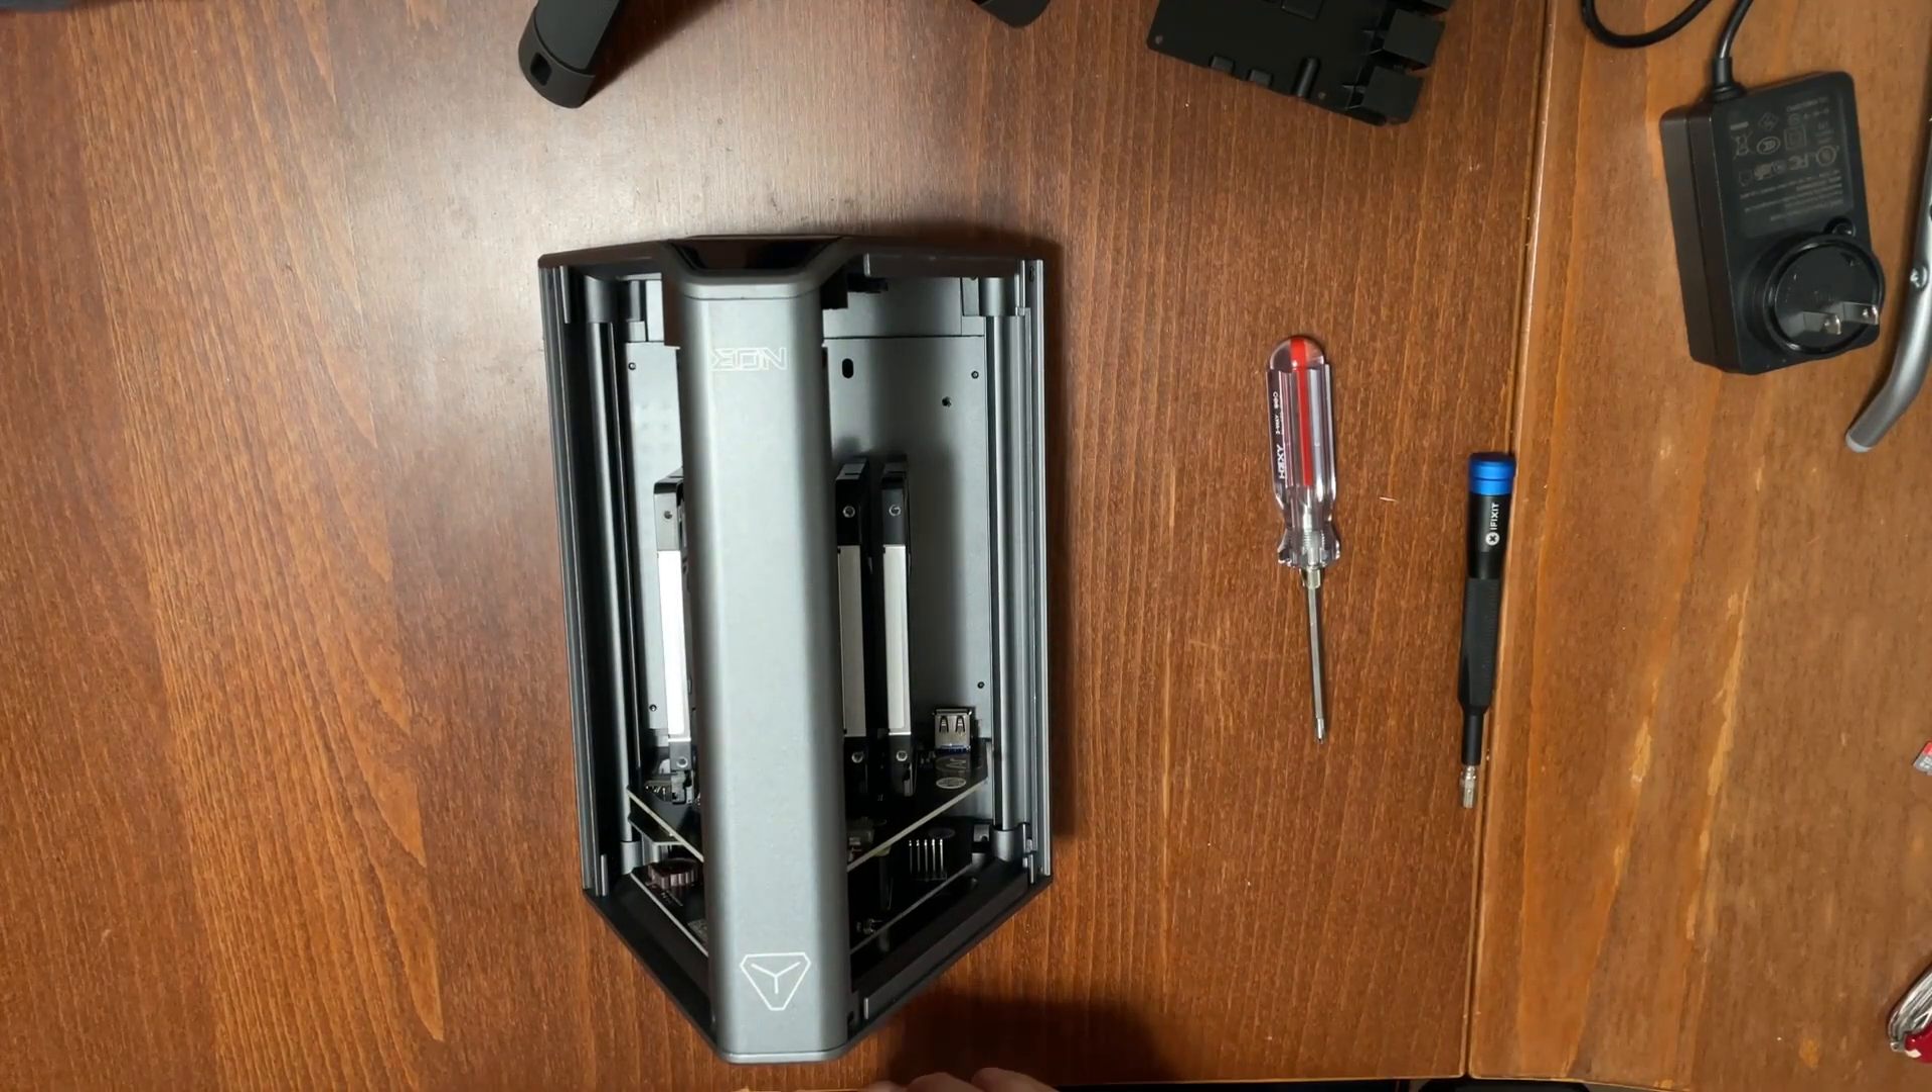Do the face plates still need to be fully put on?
Yes.